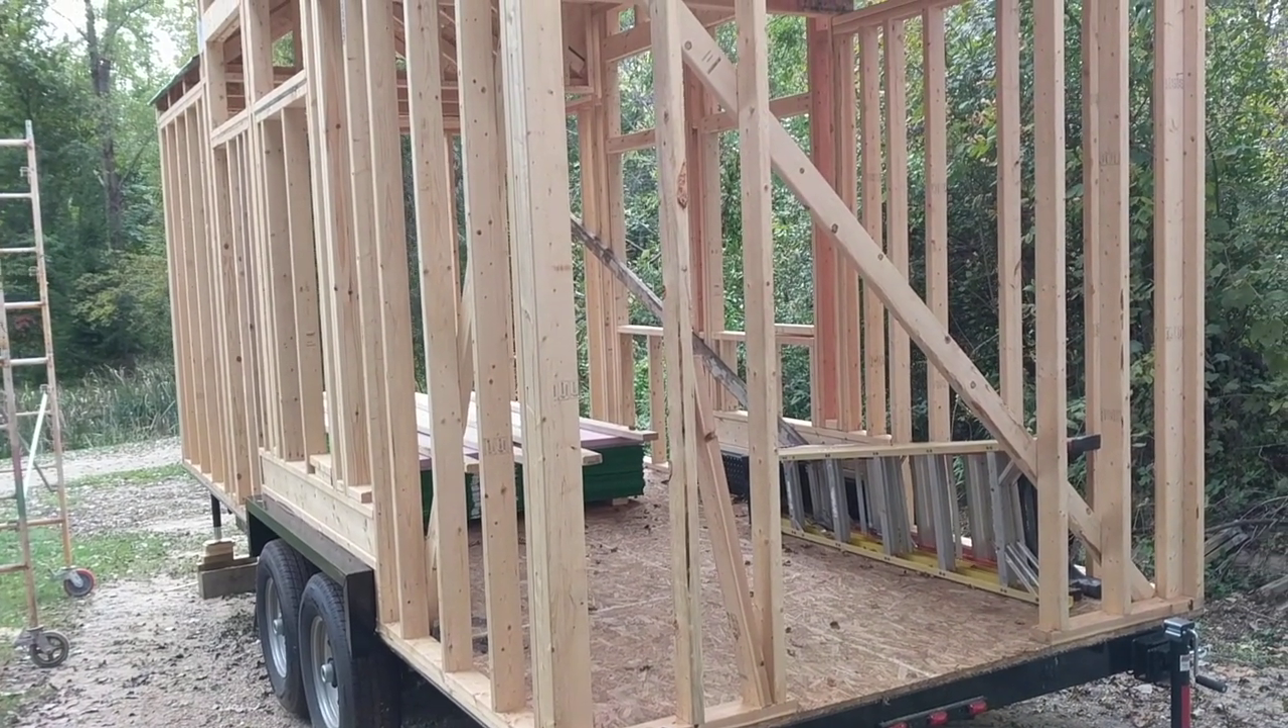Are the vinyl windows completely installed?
No.